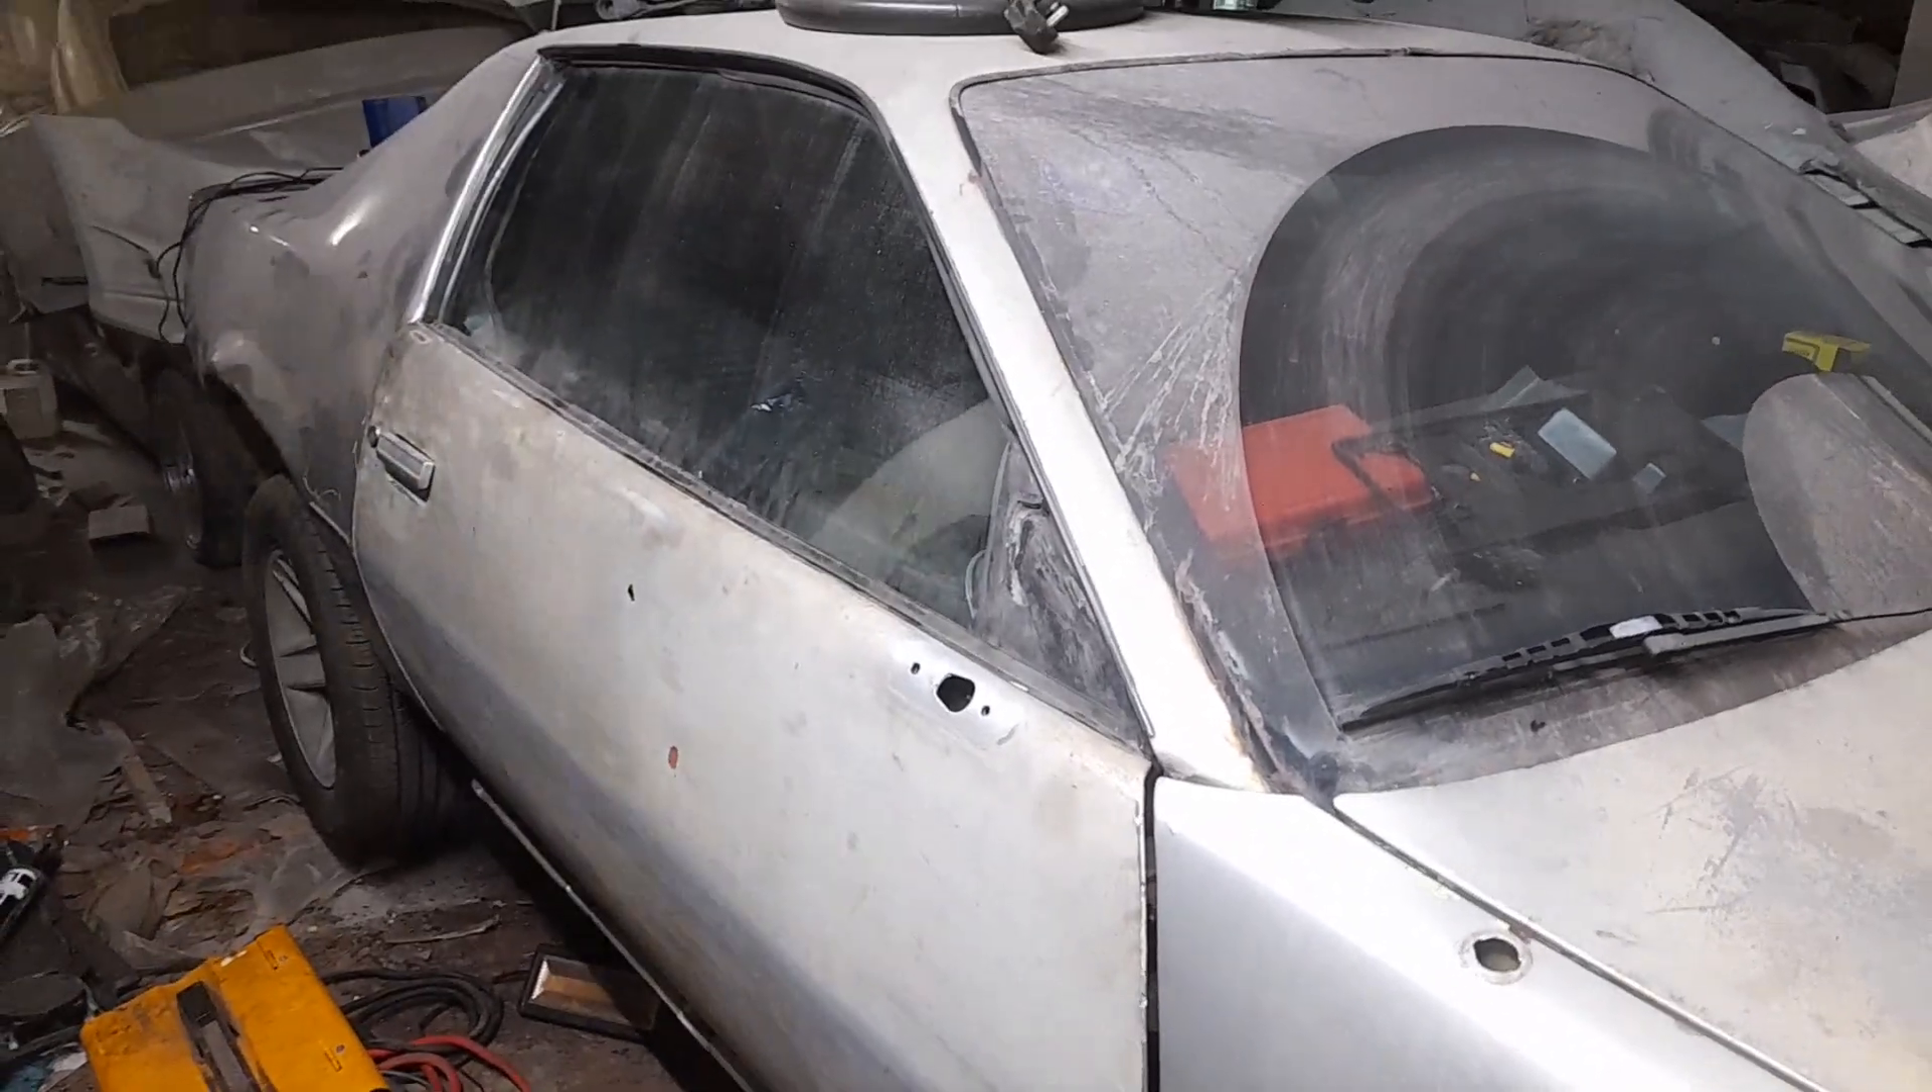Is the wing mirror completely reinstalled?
No.